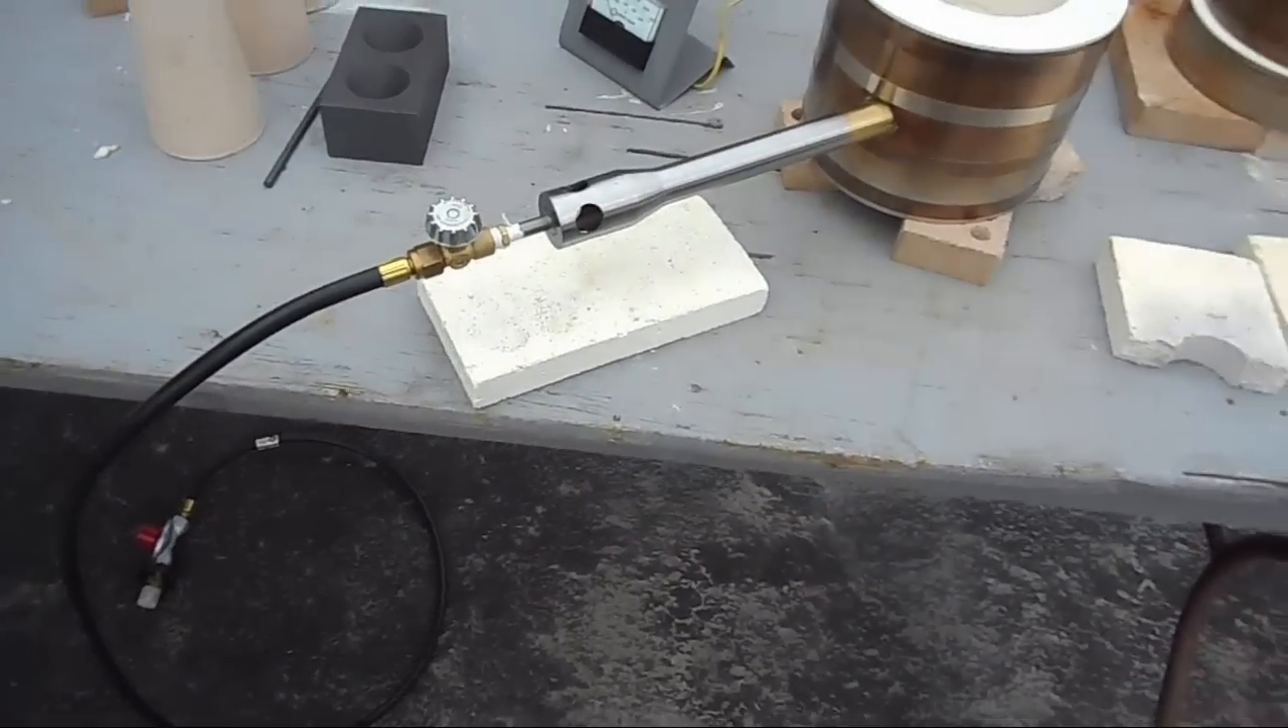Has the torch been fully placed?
Yes.